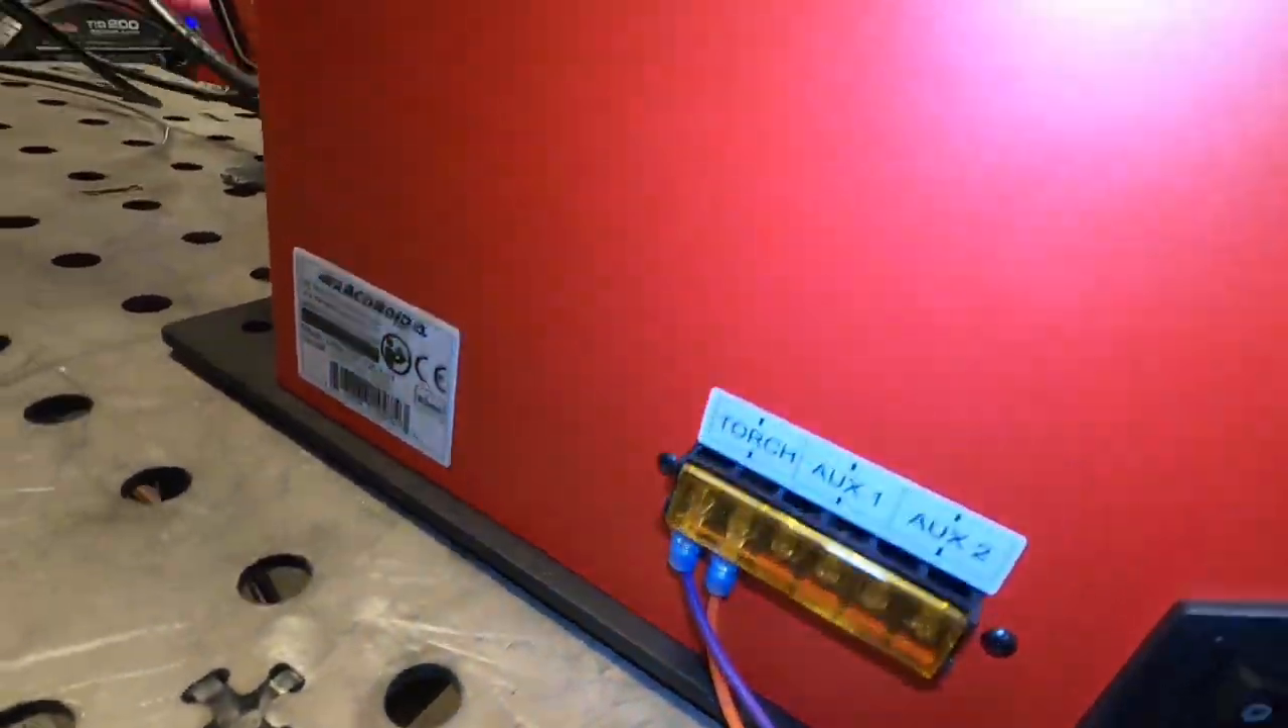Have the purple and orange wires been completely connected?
Yes.